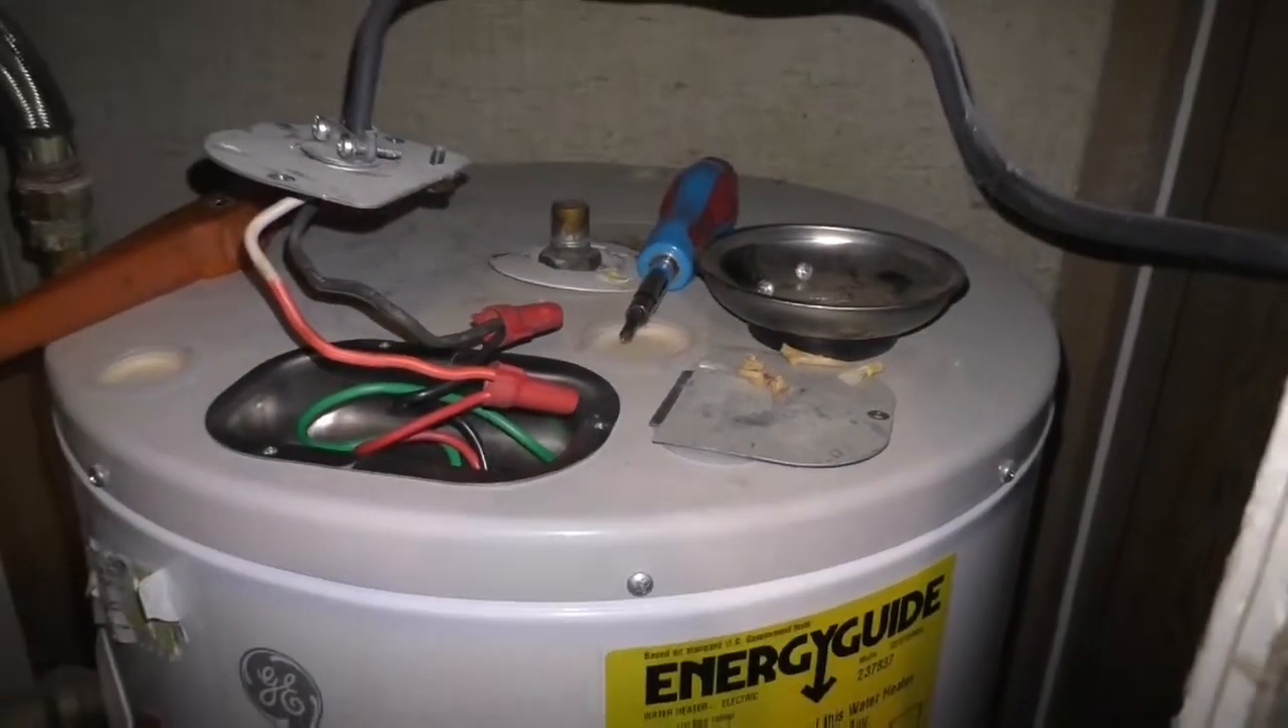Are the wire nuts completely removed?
No.